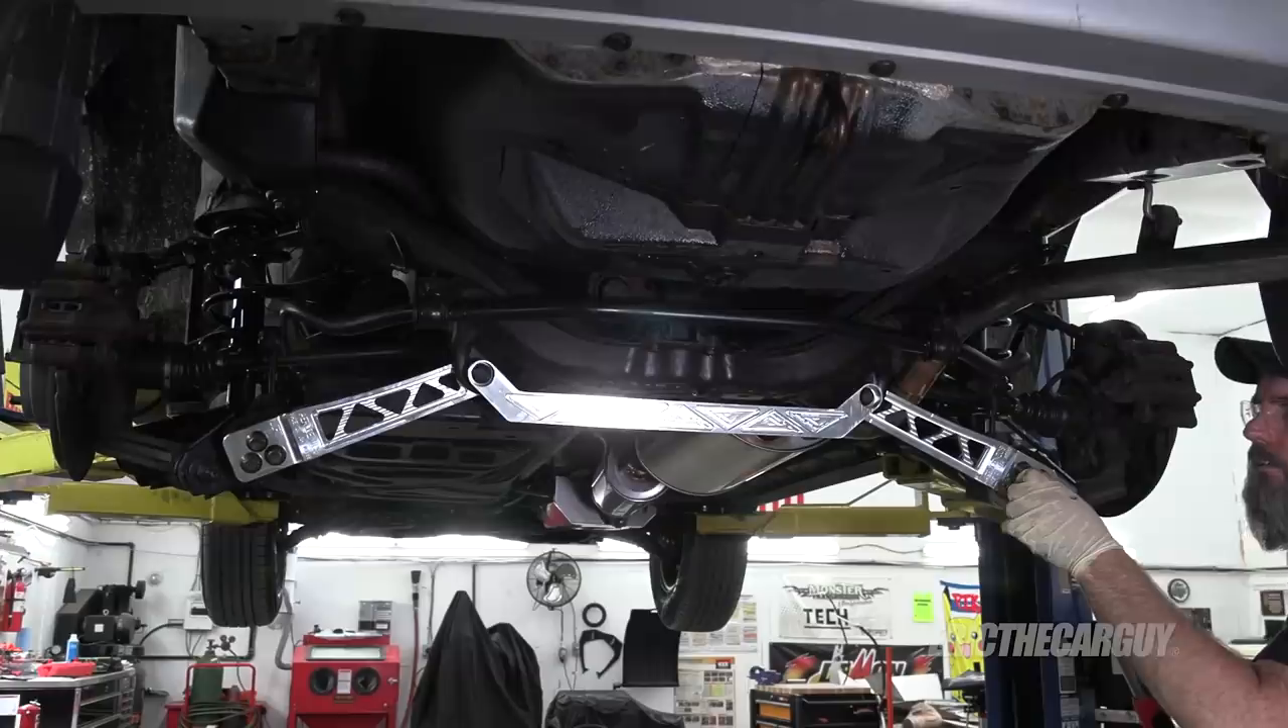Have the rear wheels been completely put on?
No.